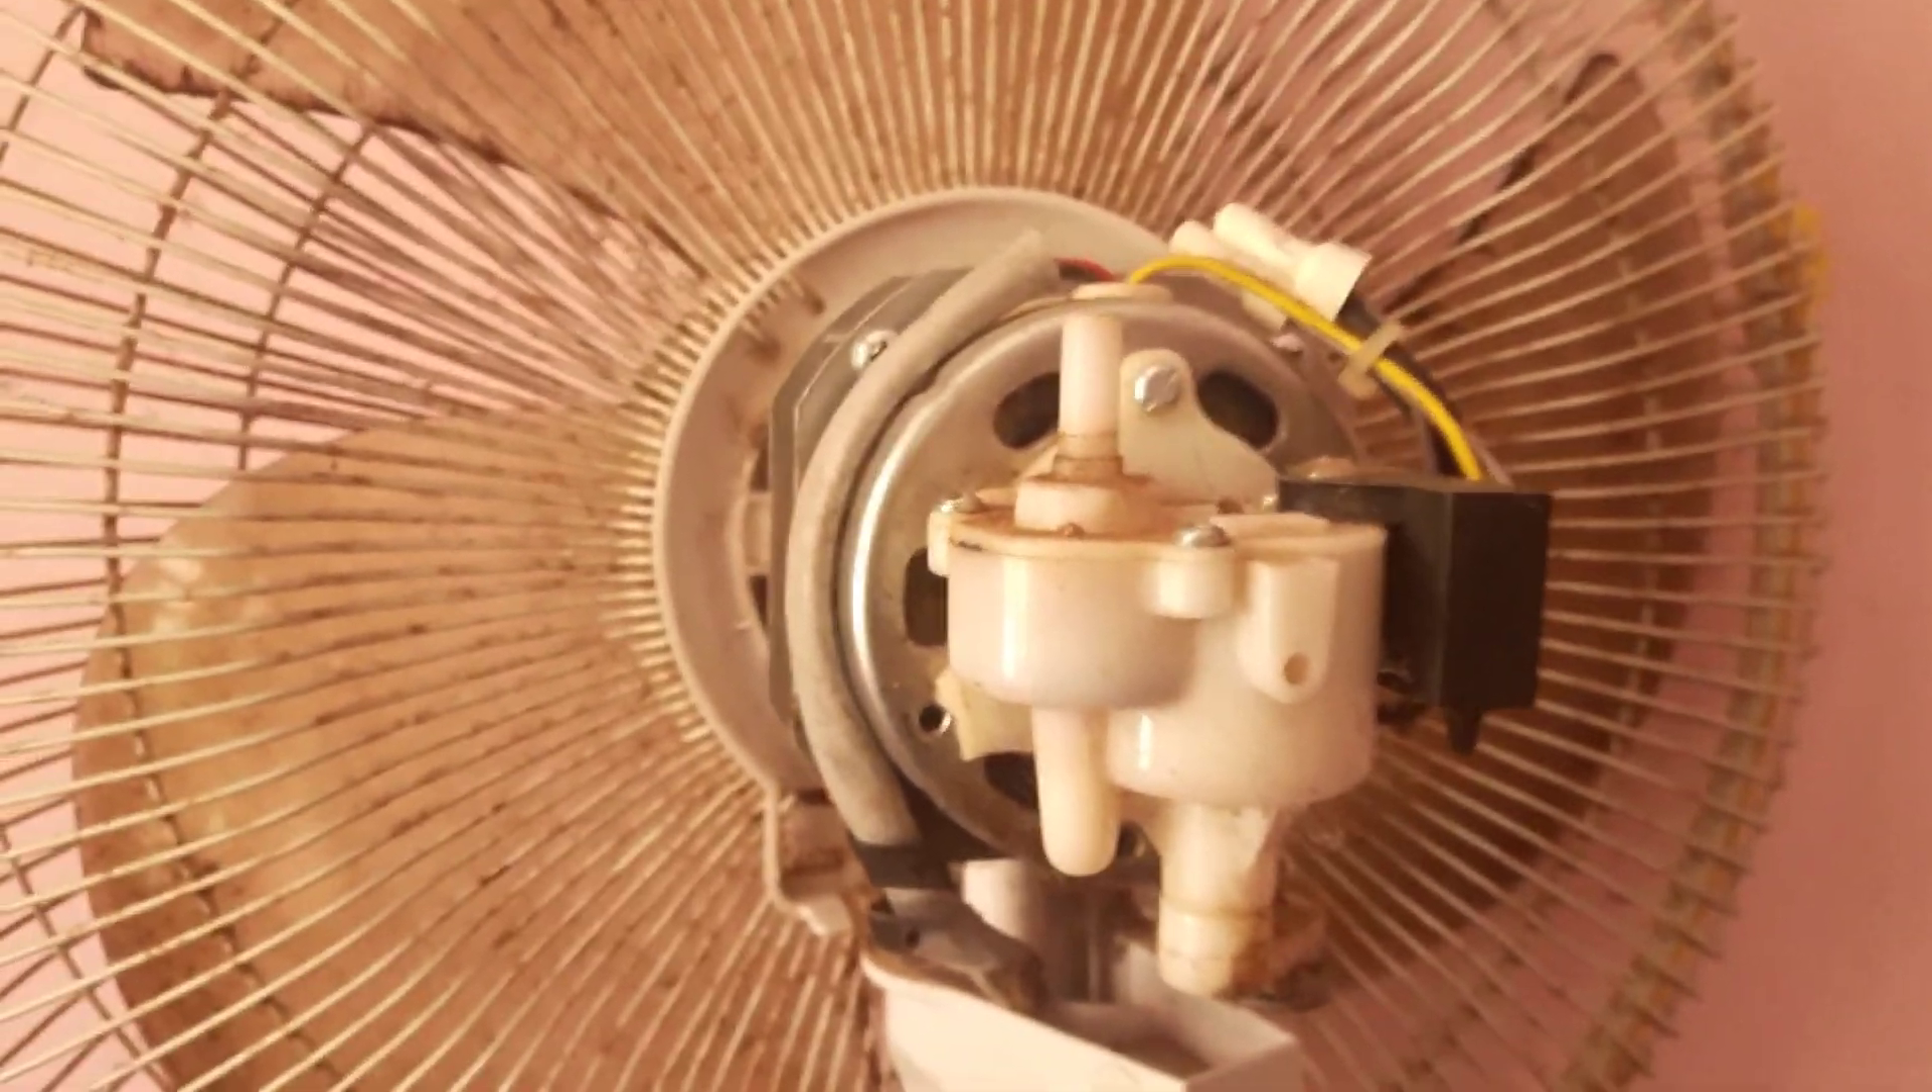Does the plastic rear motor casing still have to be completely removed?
No.